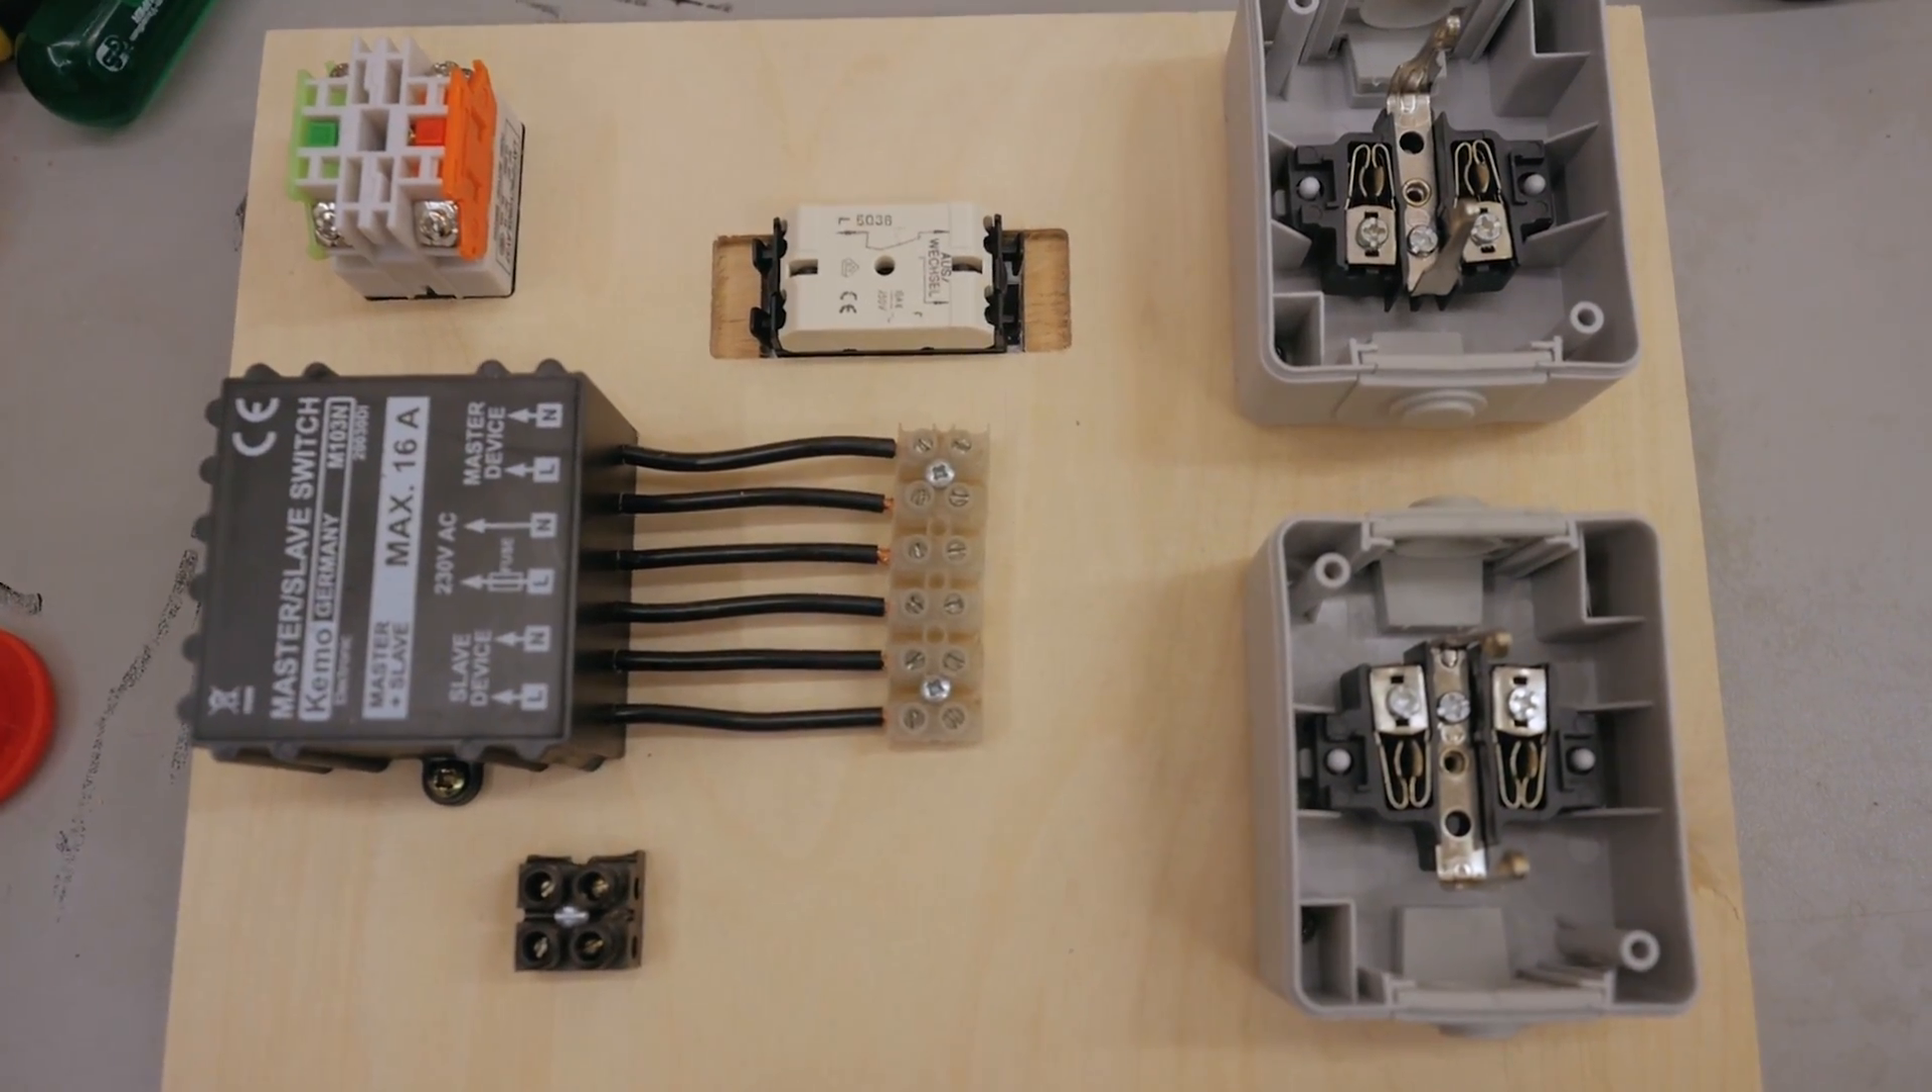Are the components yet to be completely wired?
Yes.